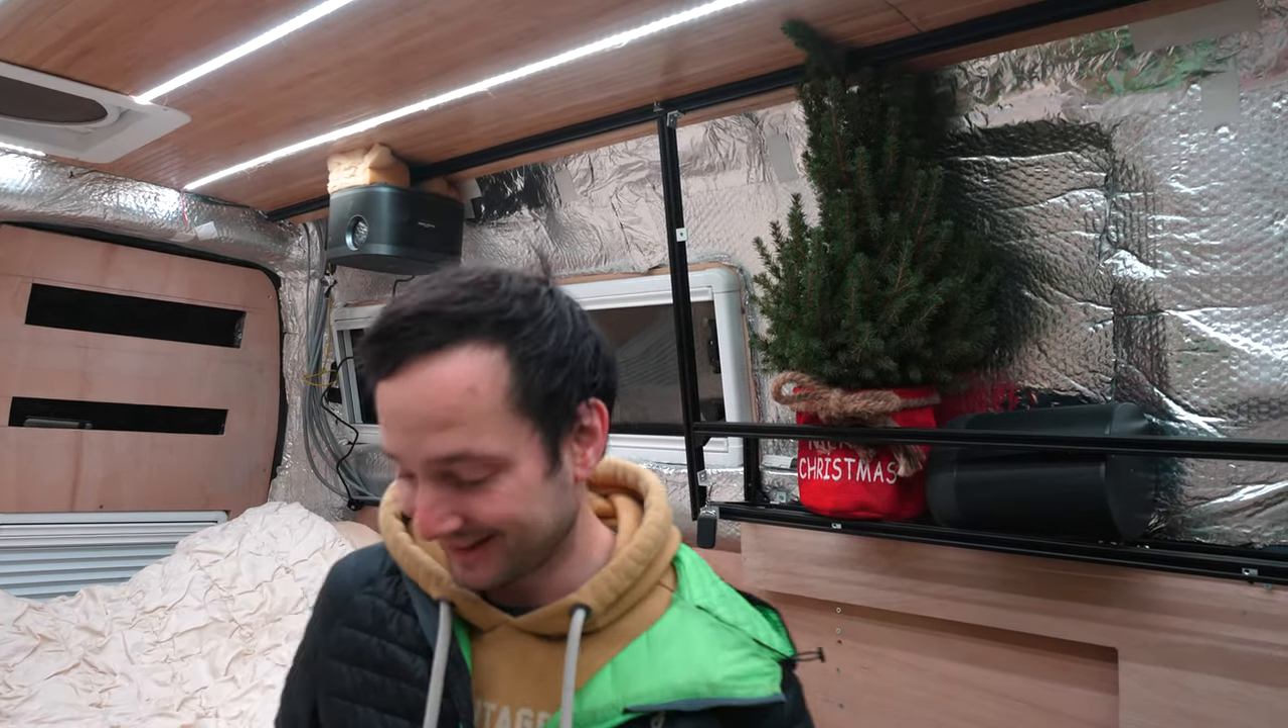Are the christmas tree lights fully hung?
No.